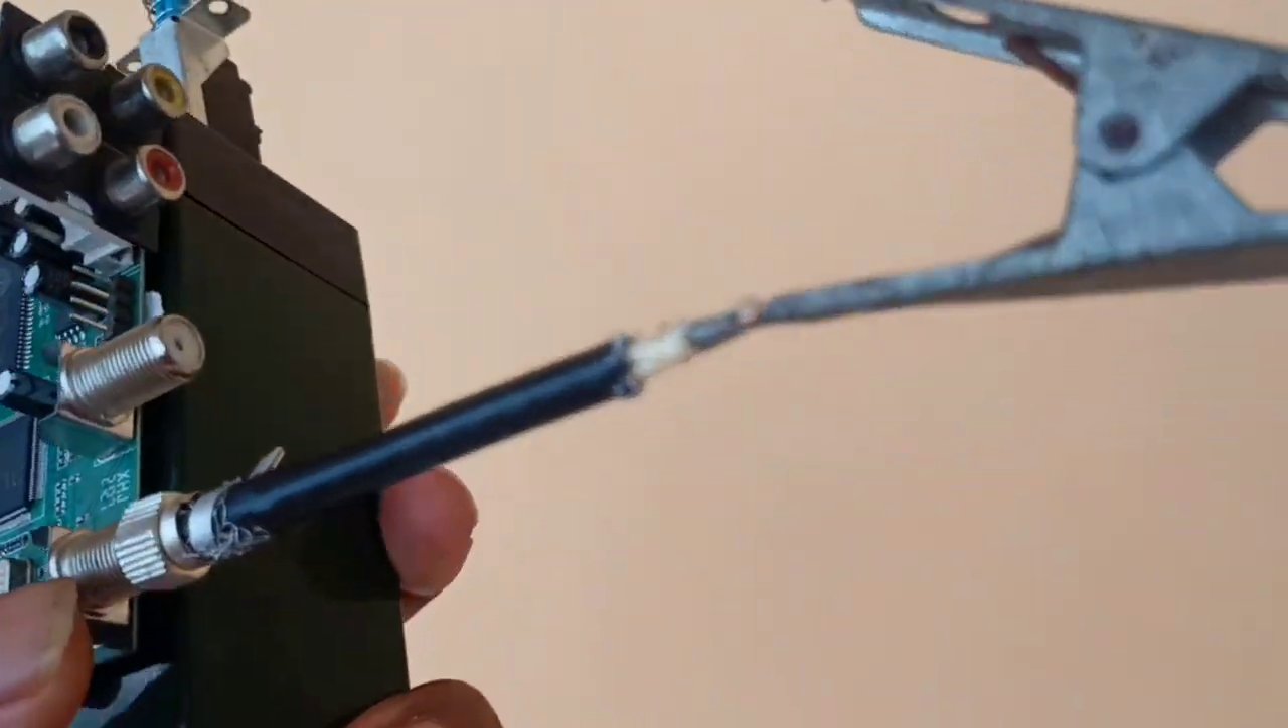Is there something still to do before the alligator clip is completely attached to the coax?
No.